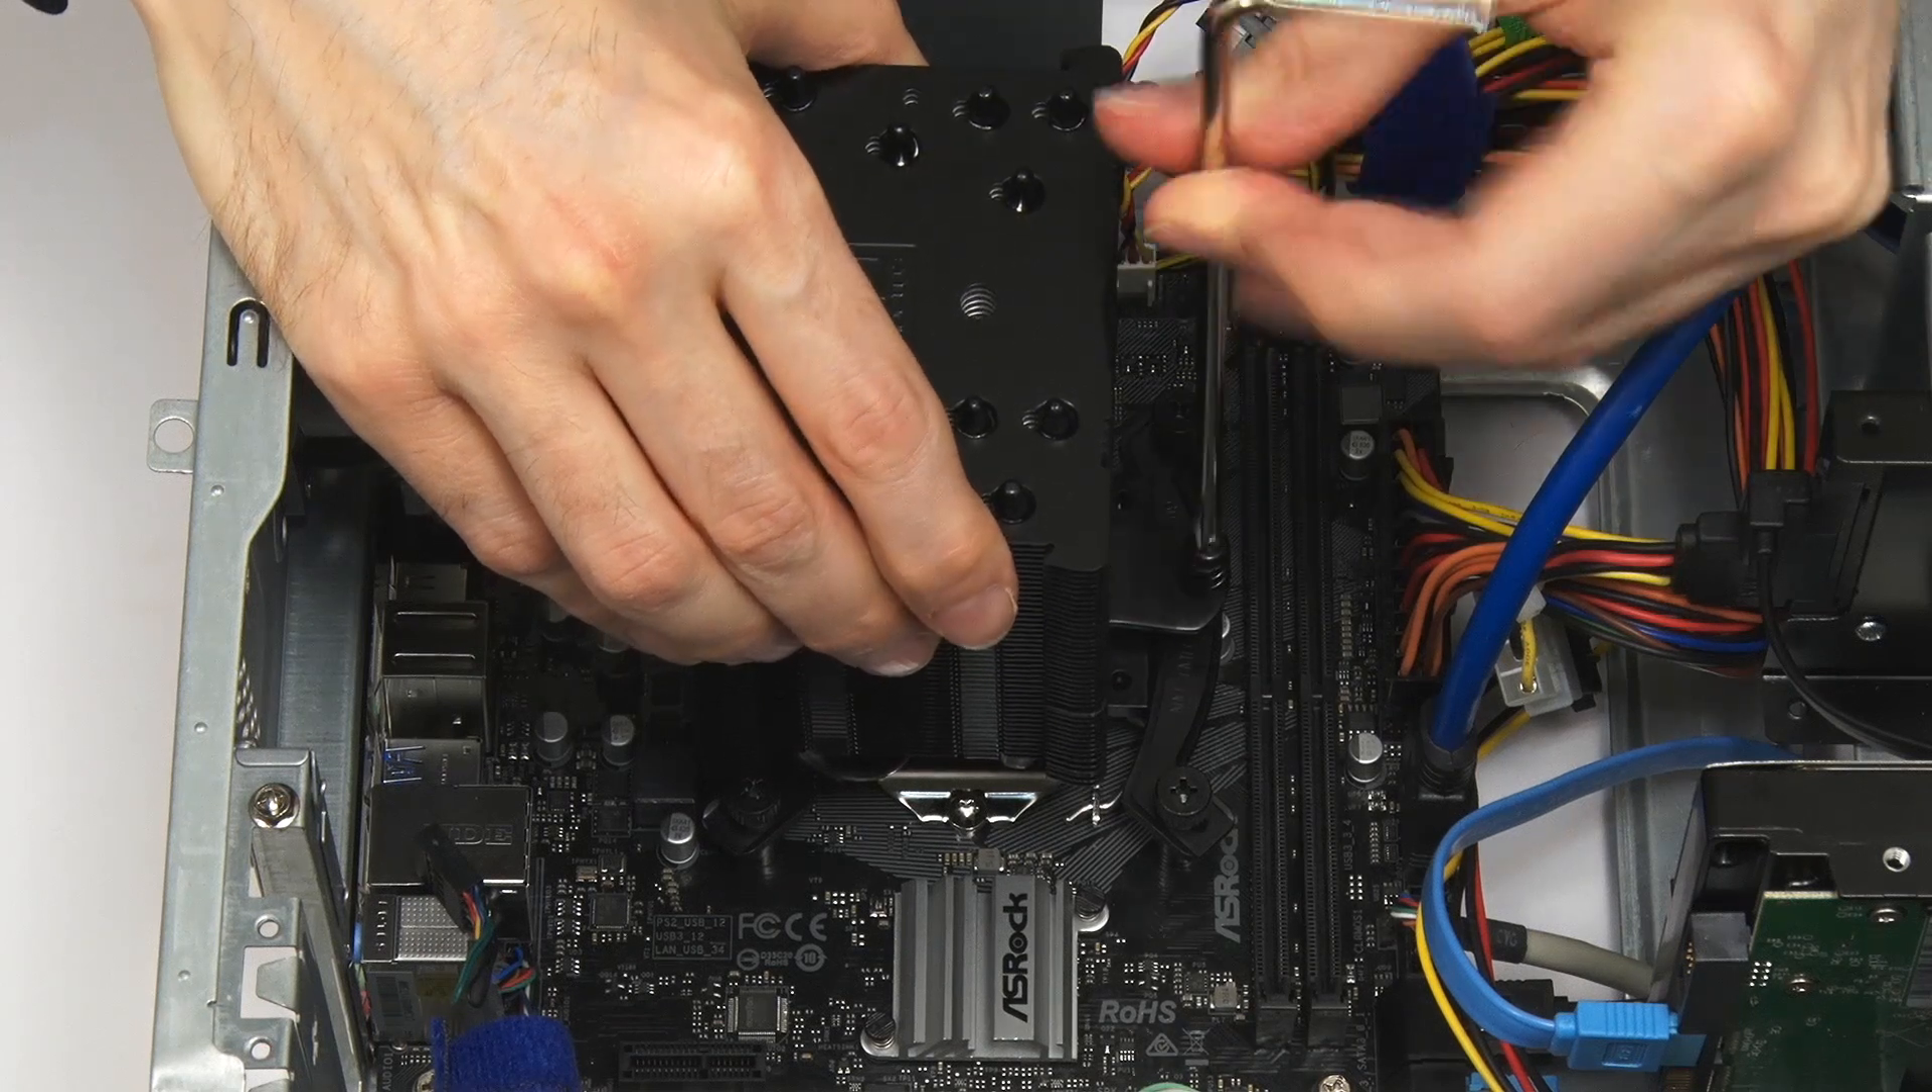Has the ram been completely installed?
No.